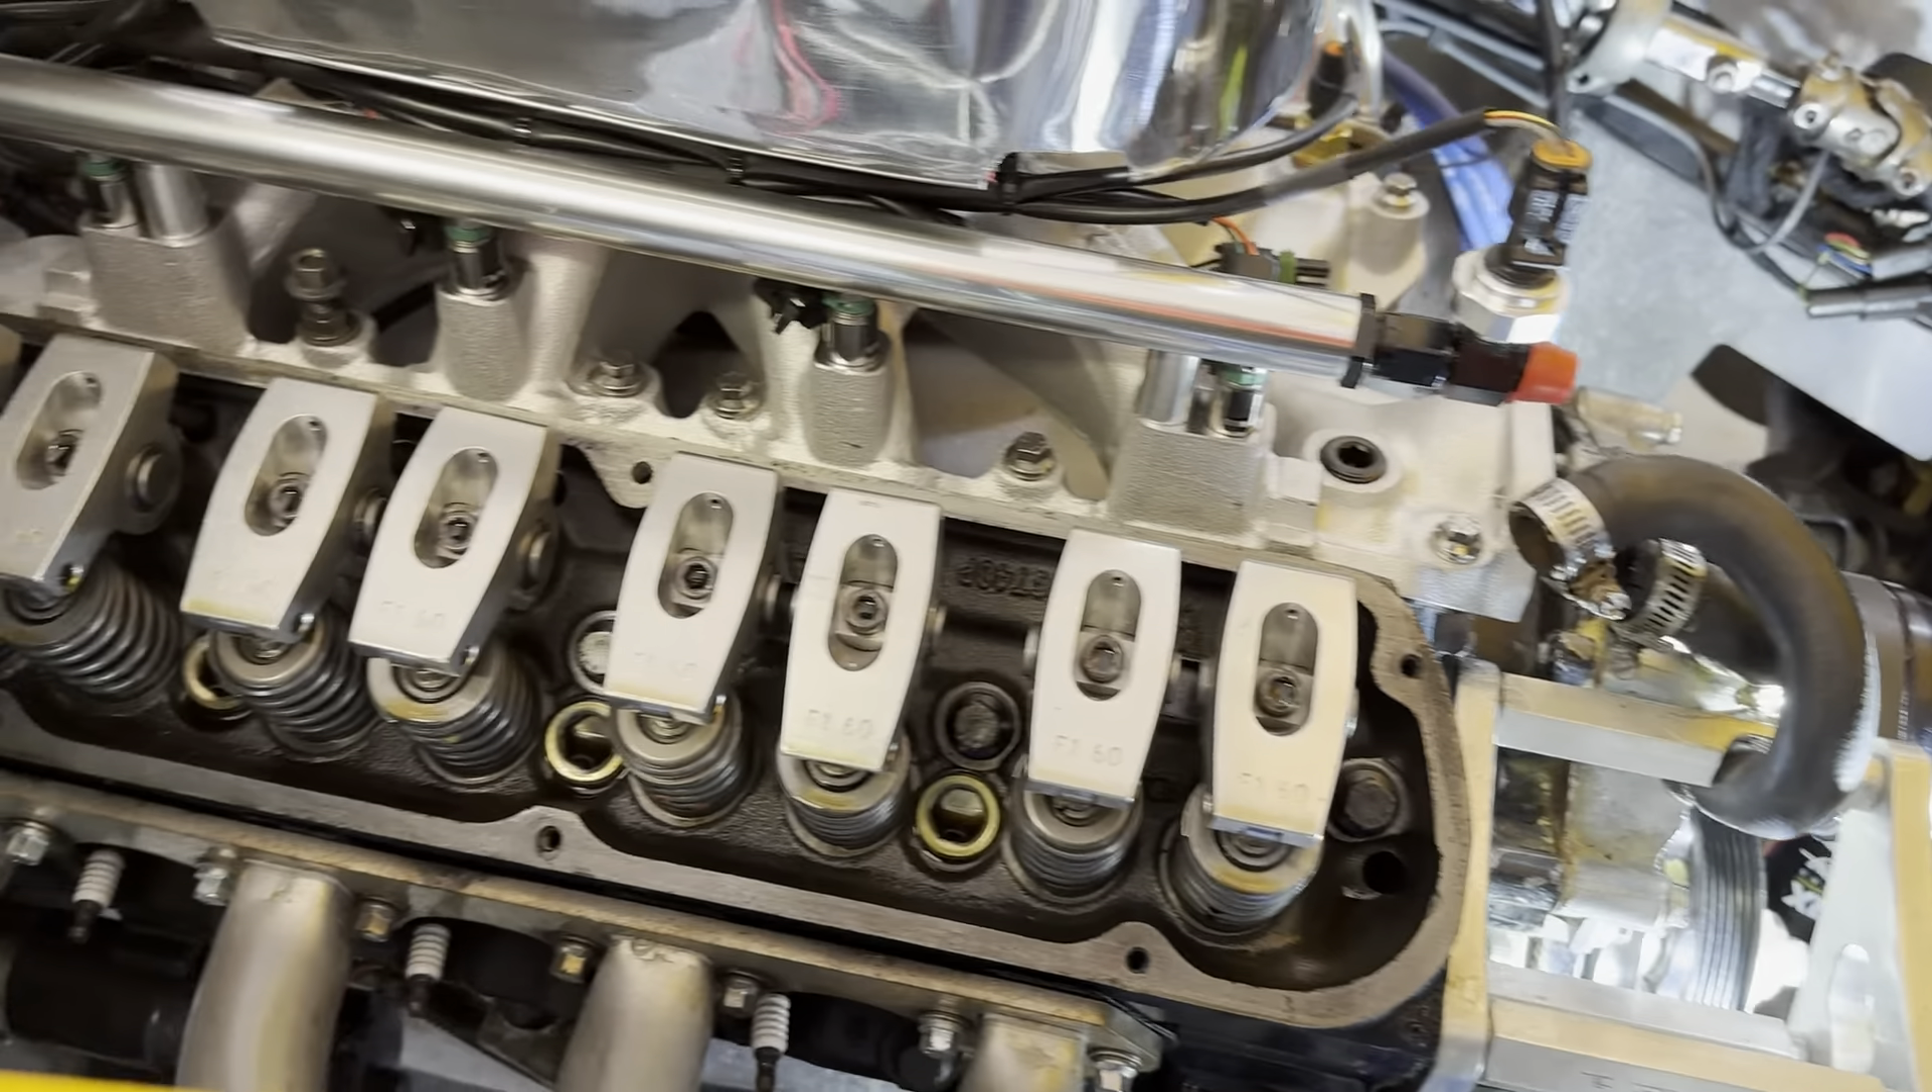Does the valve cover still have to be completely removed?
No.